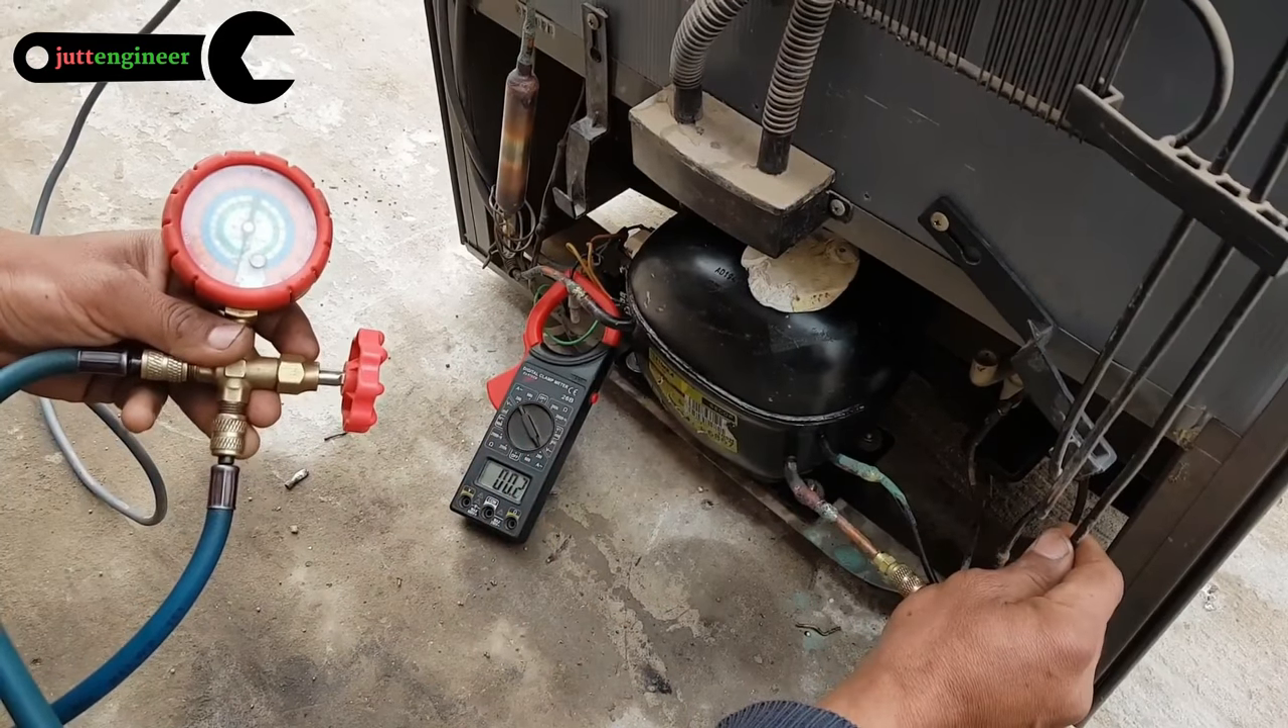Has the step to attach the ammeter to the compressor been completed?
Yes.